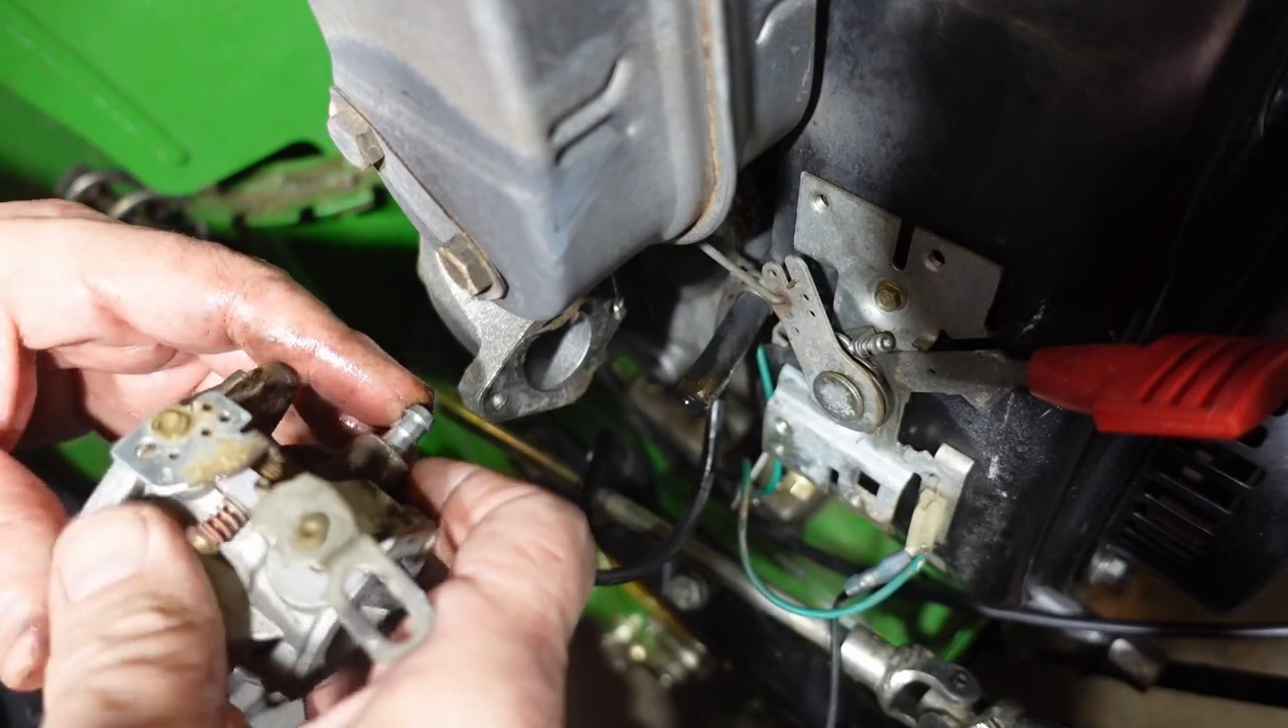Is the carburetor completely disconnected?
Yes.